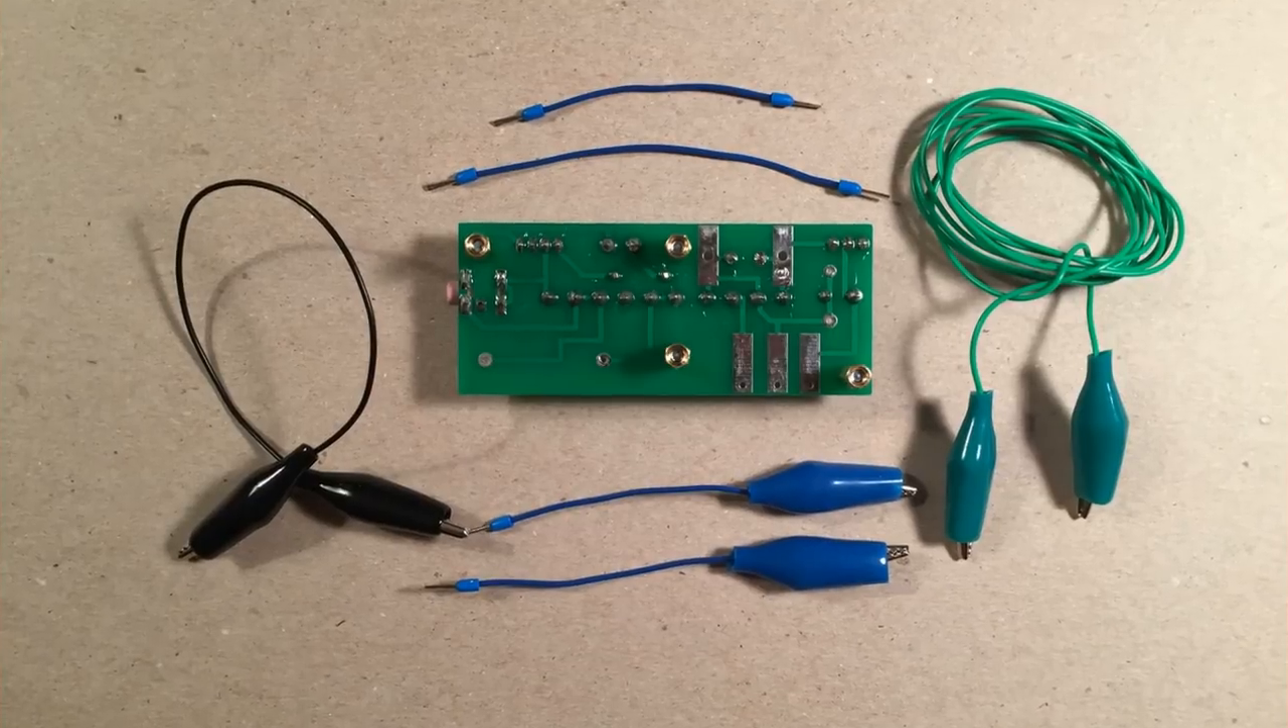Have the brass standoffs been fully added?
Yes.